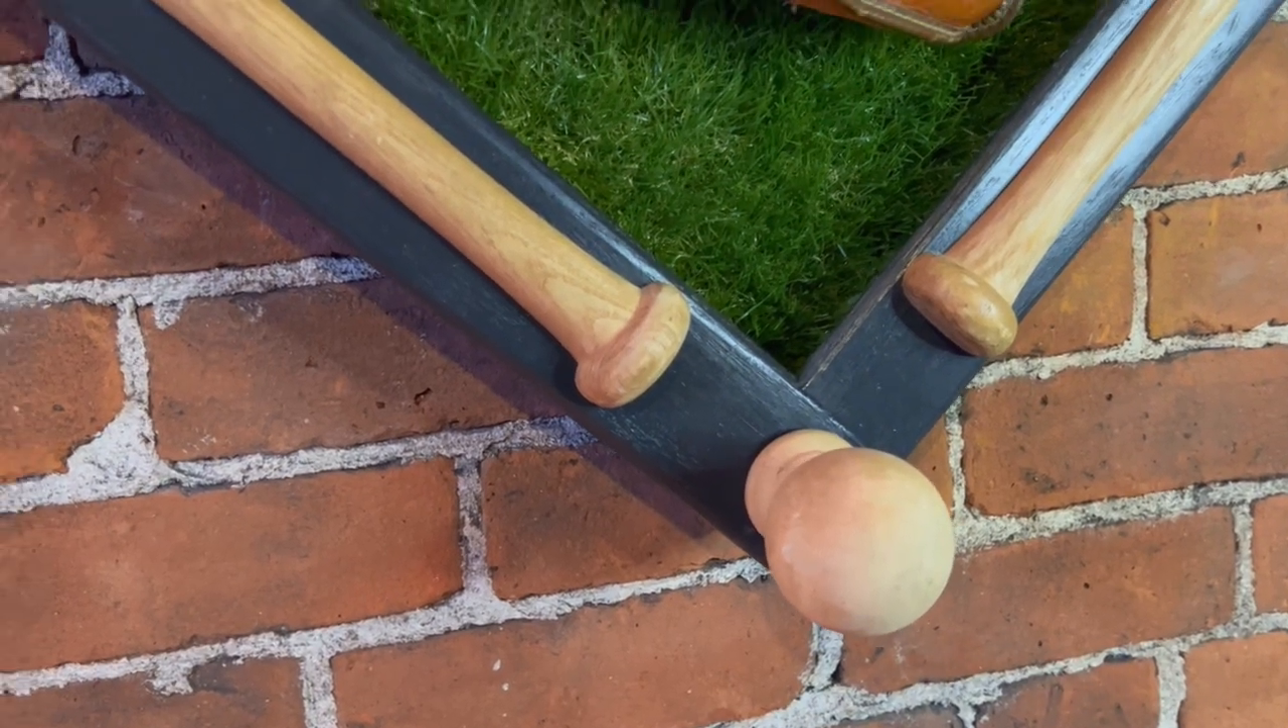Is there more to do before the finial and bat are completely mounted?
No.